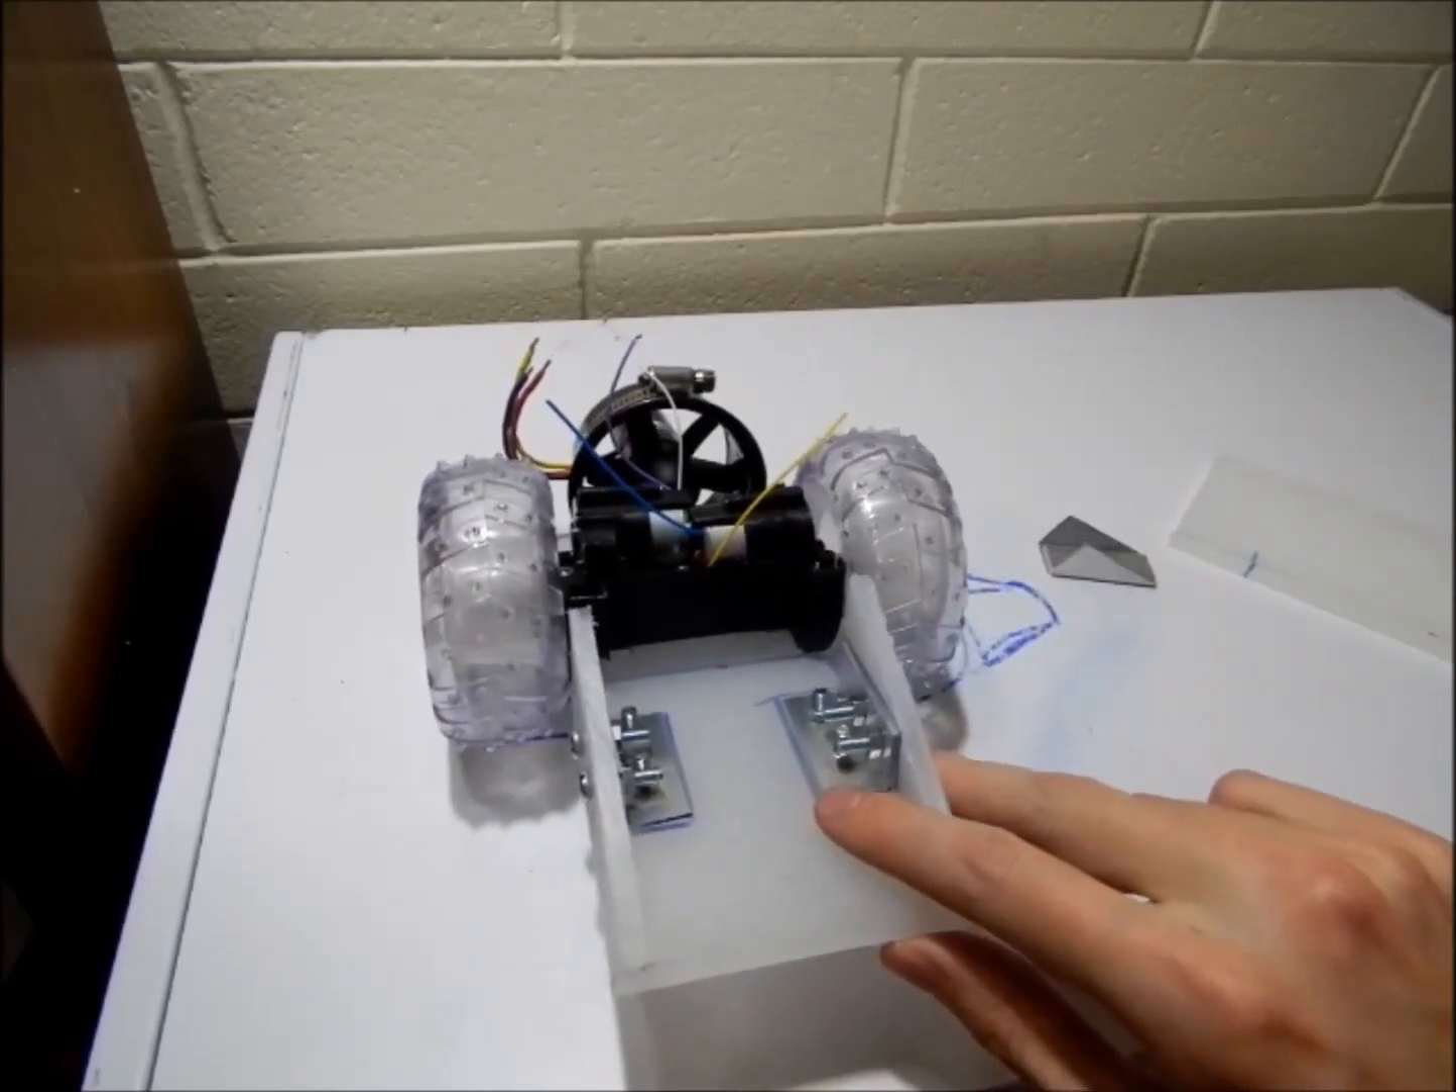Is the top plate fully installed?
No.